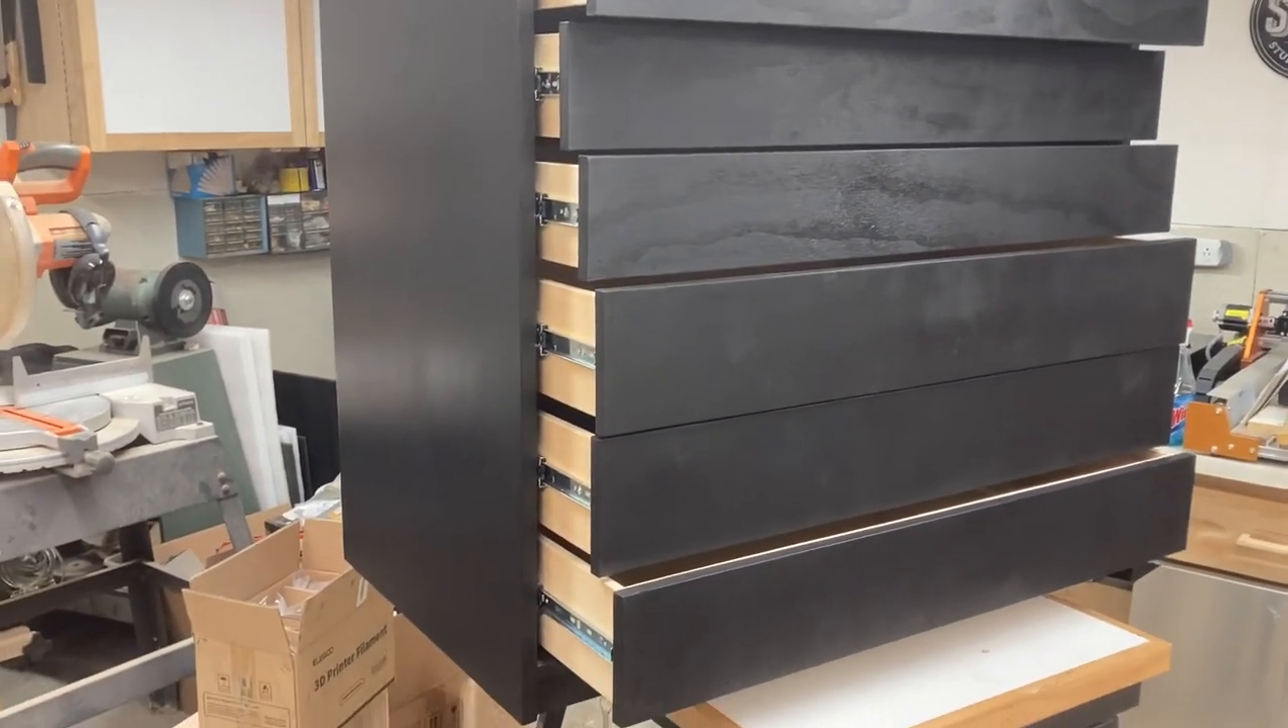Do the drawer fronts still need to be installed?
No.